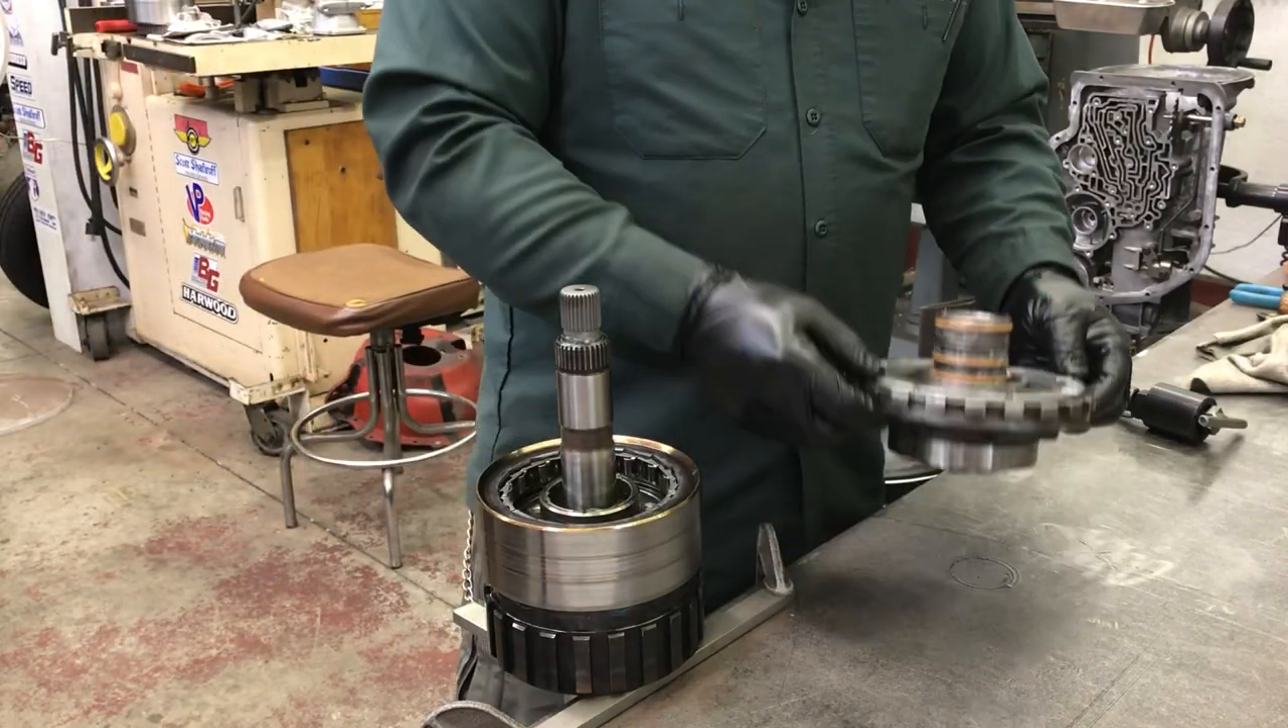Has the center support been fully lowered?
No.